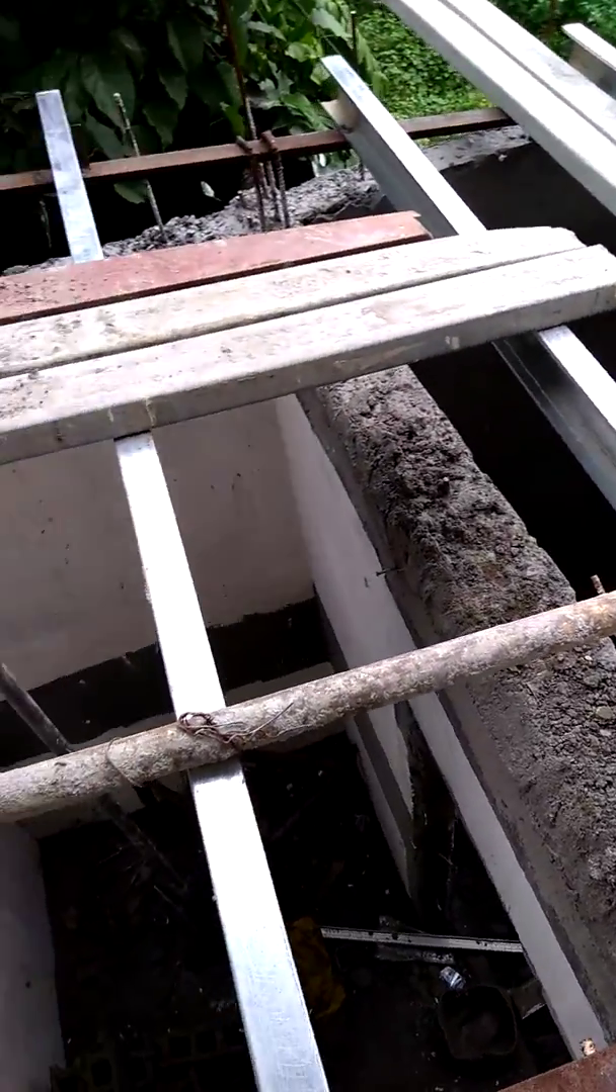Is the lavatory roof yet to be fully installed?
Yes.